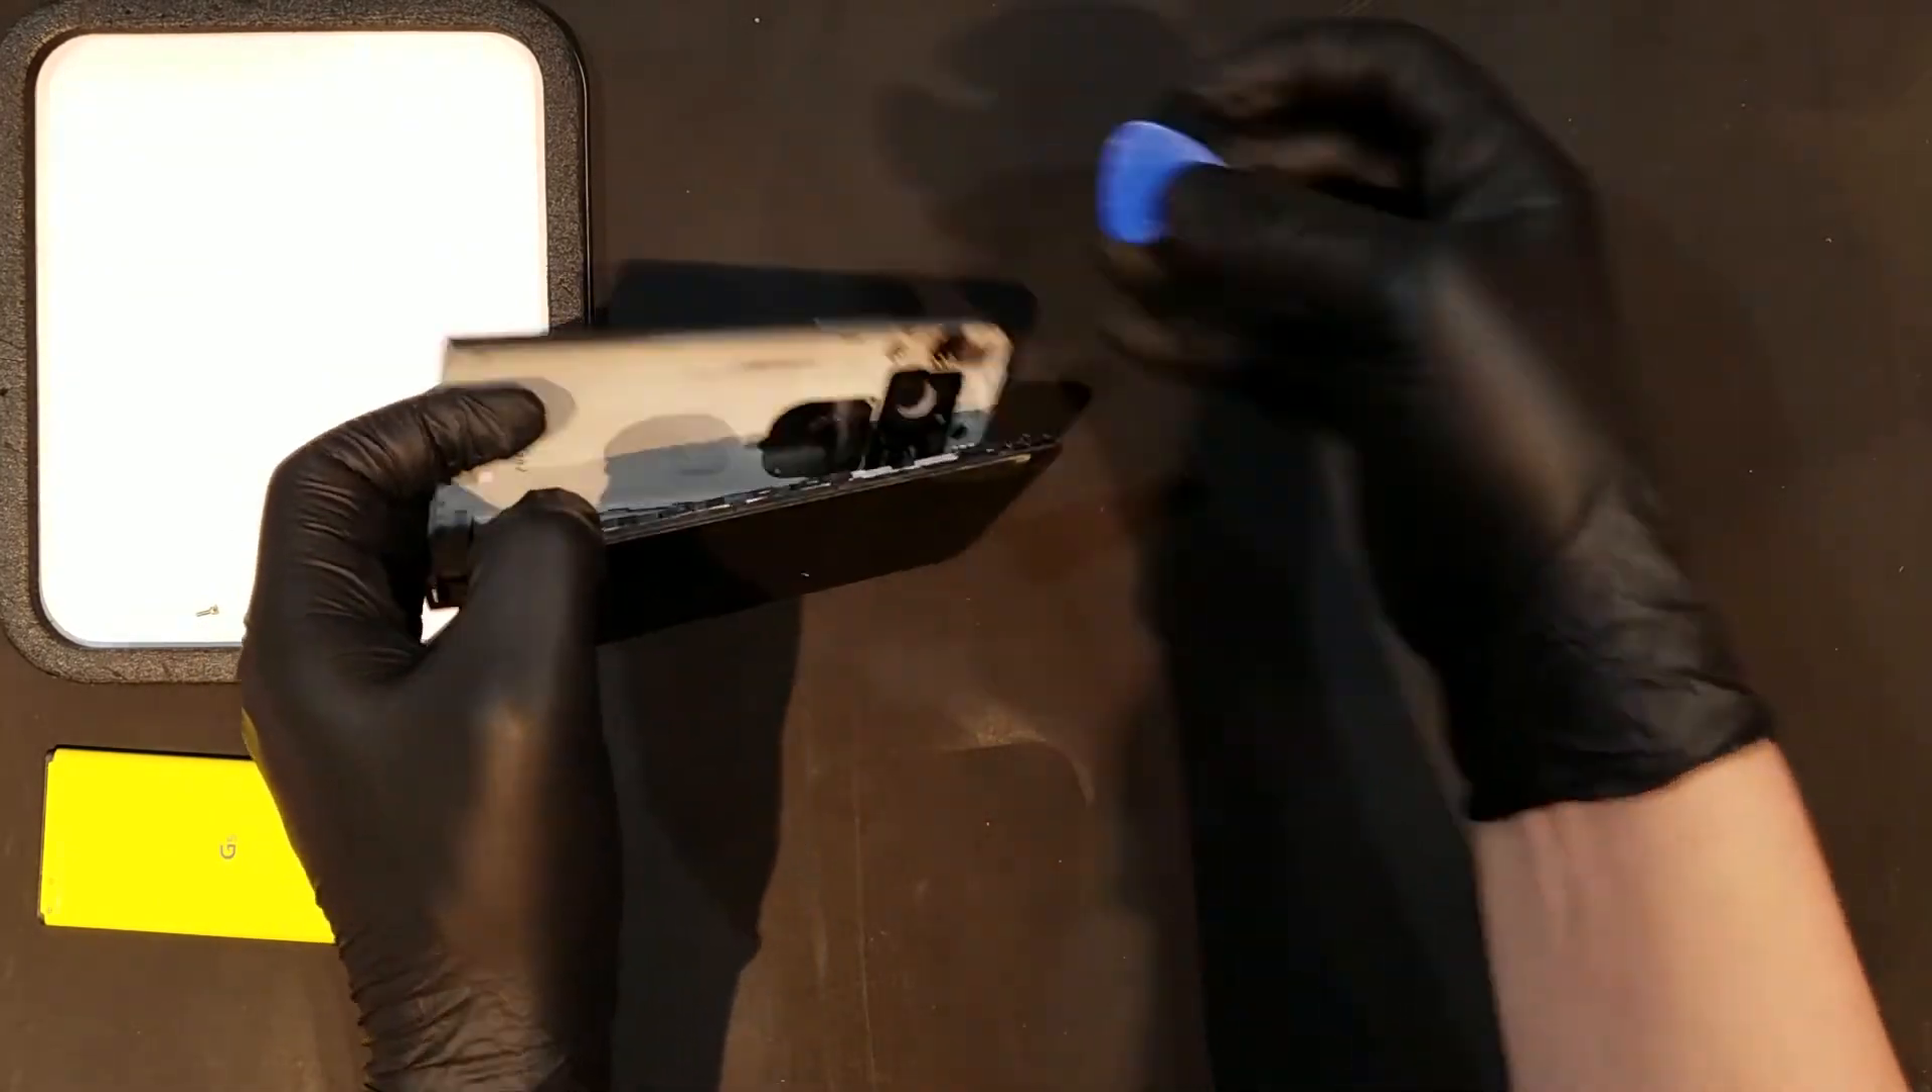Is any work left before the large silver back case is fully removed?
Yes.